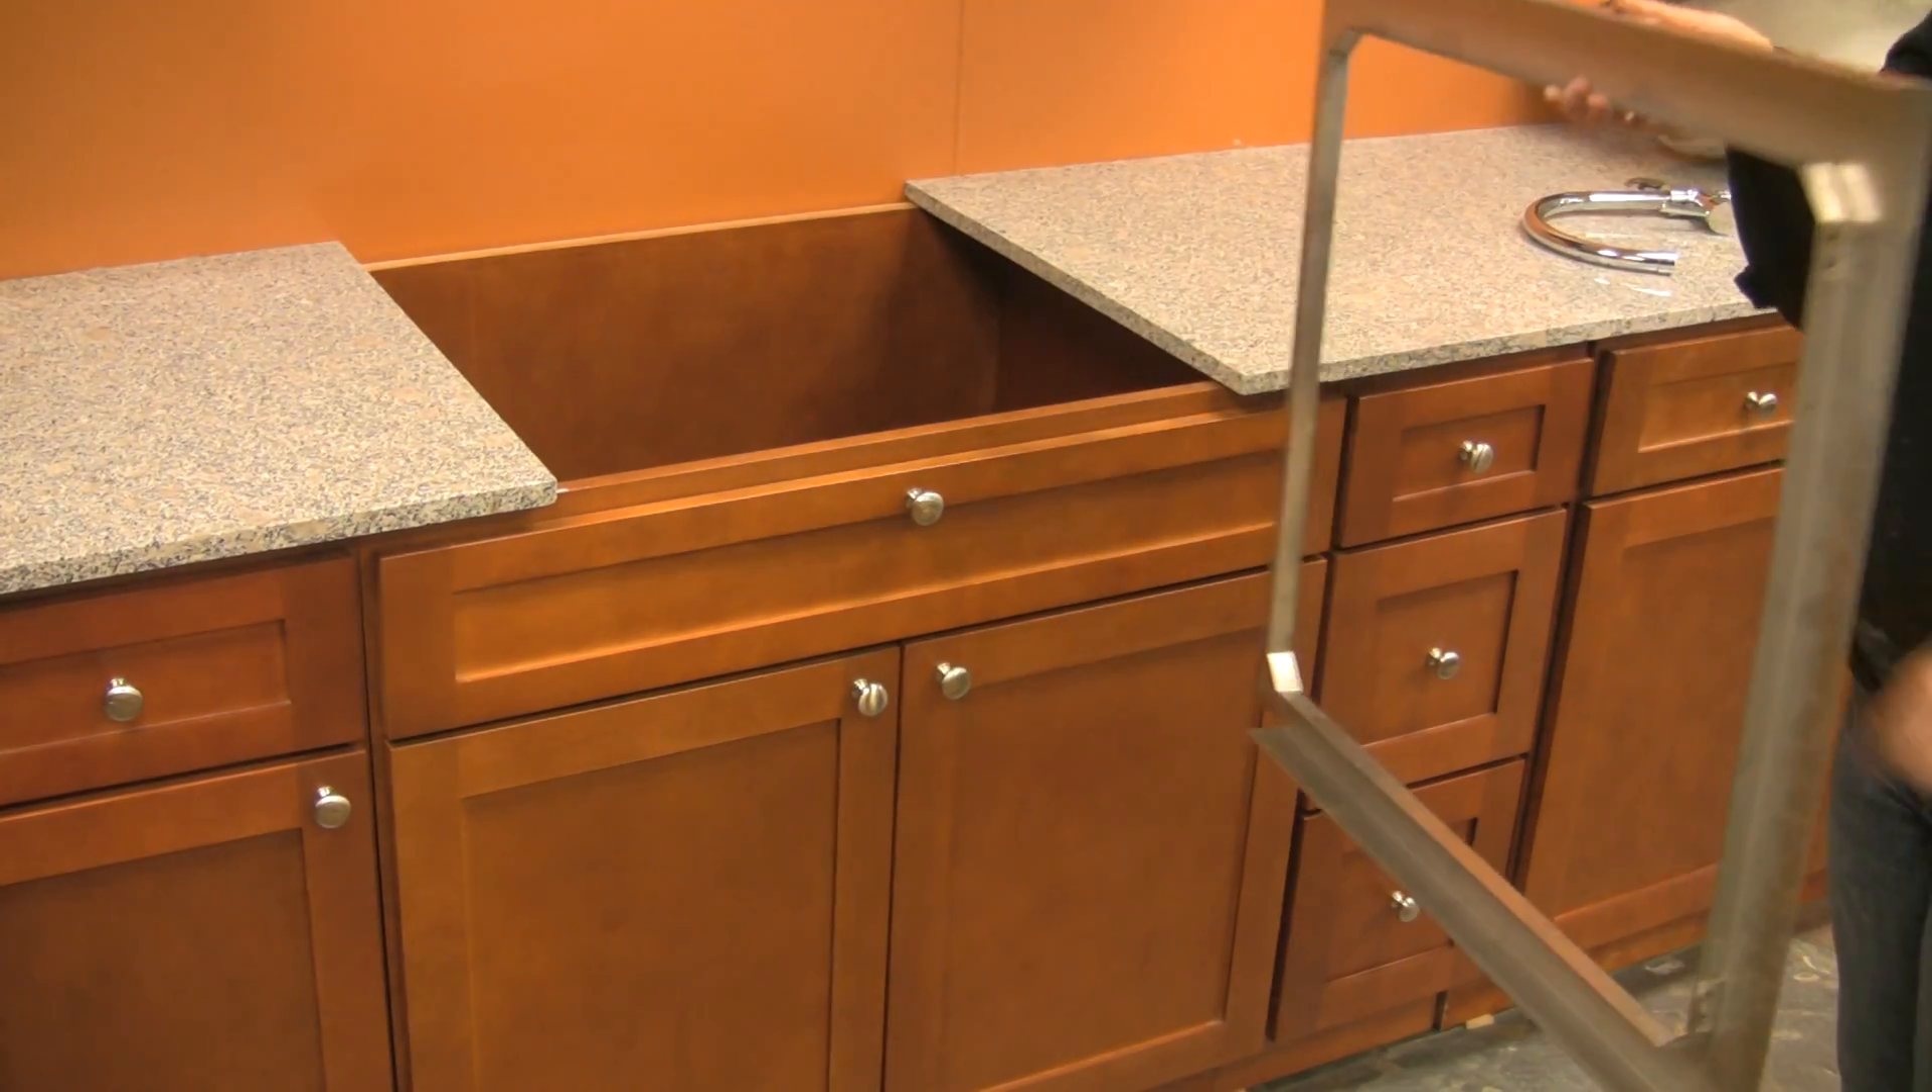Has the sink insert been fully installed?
No.